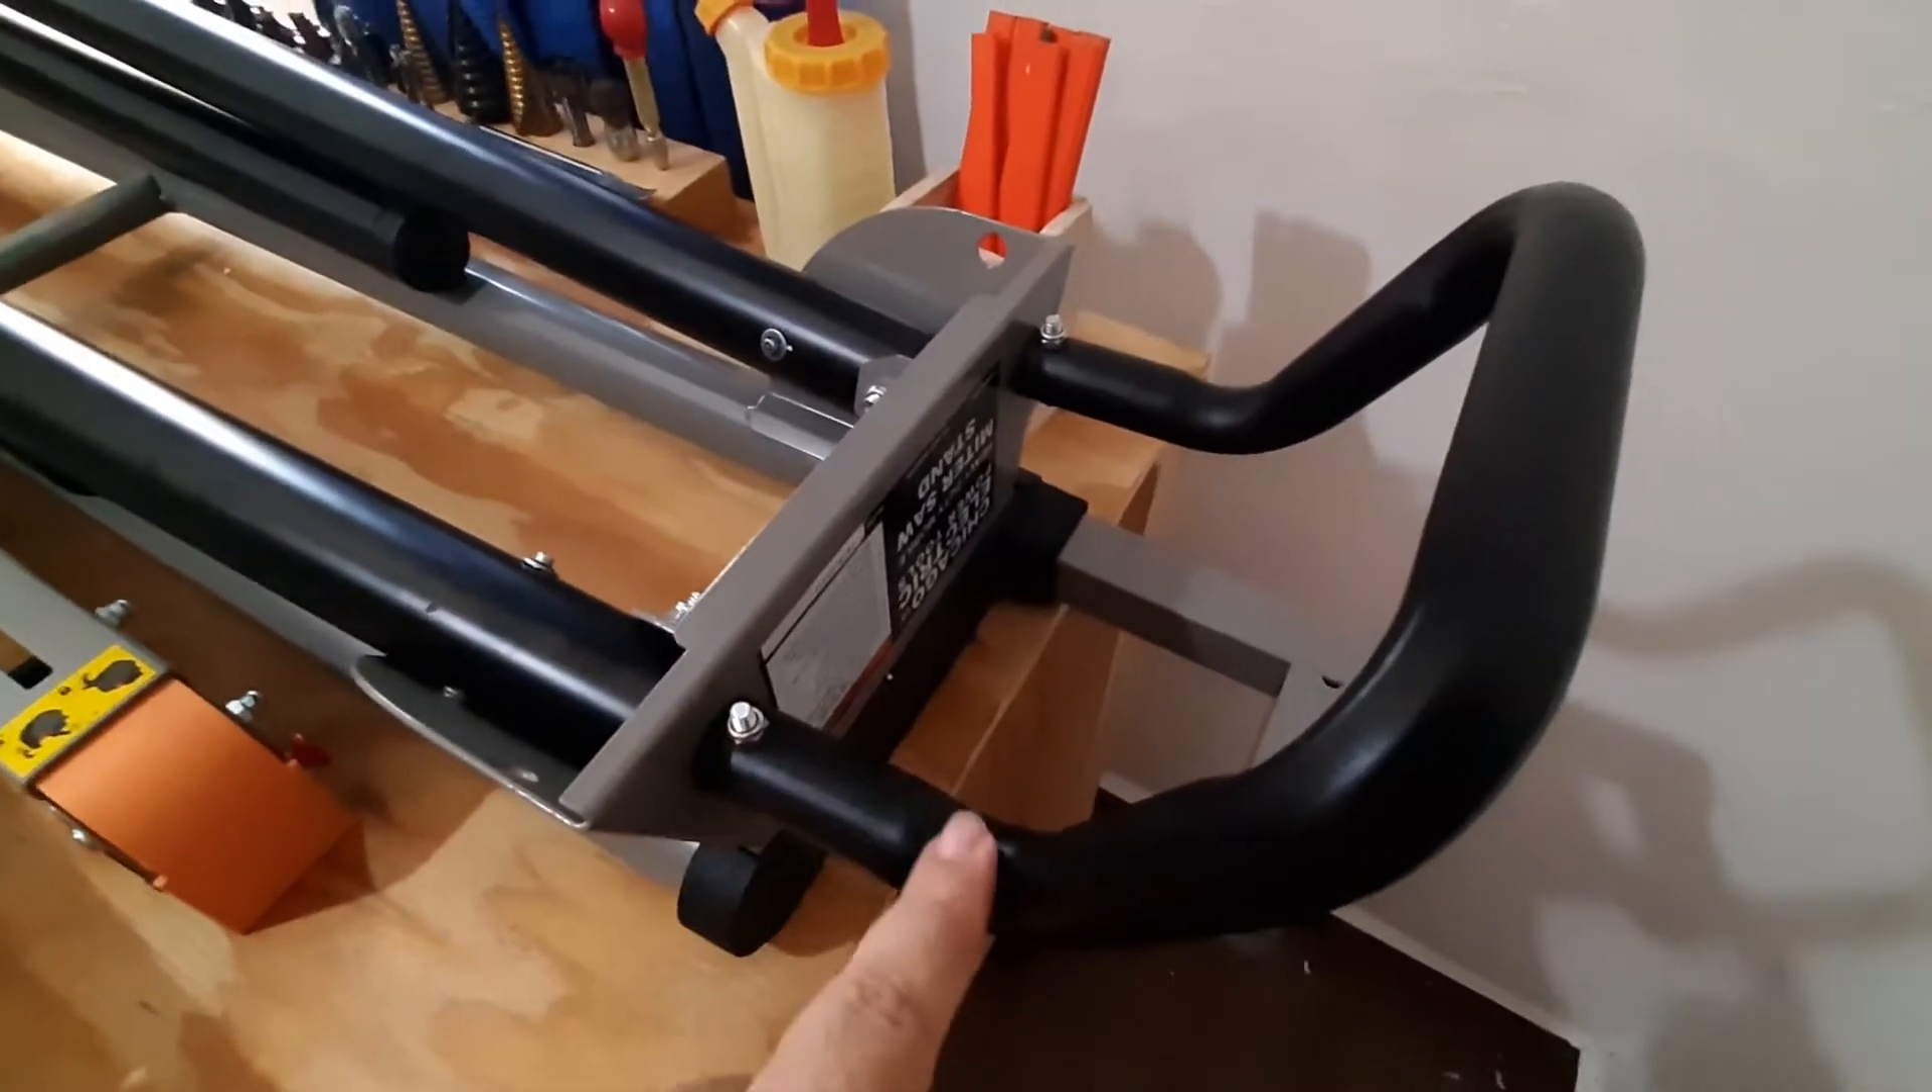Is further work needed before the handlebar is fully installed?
No.